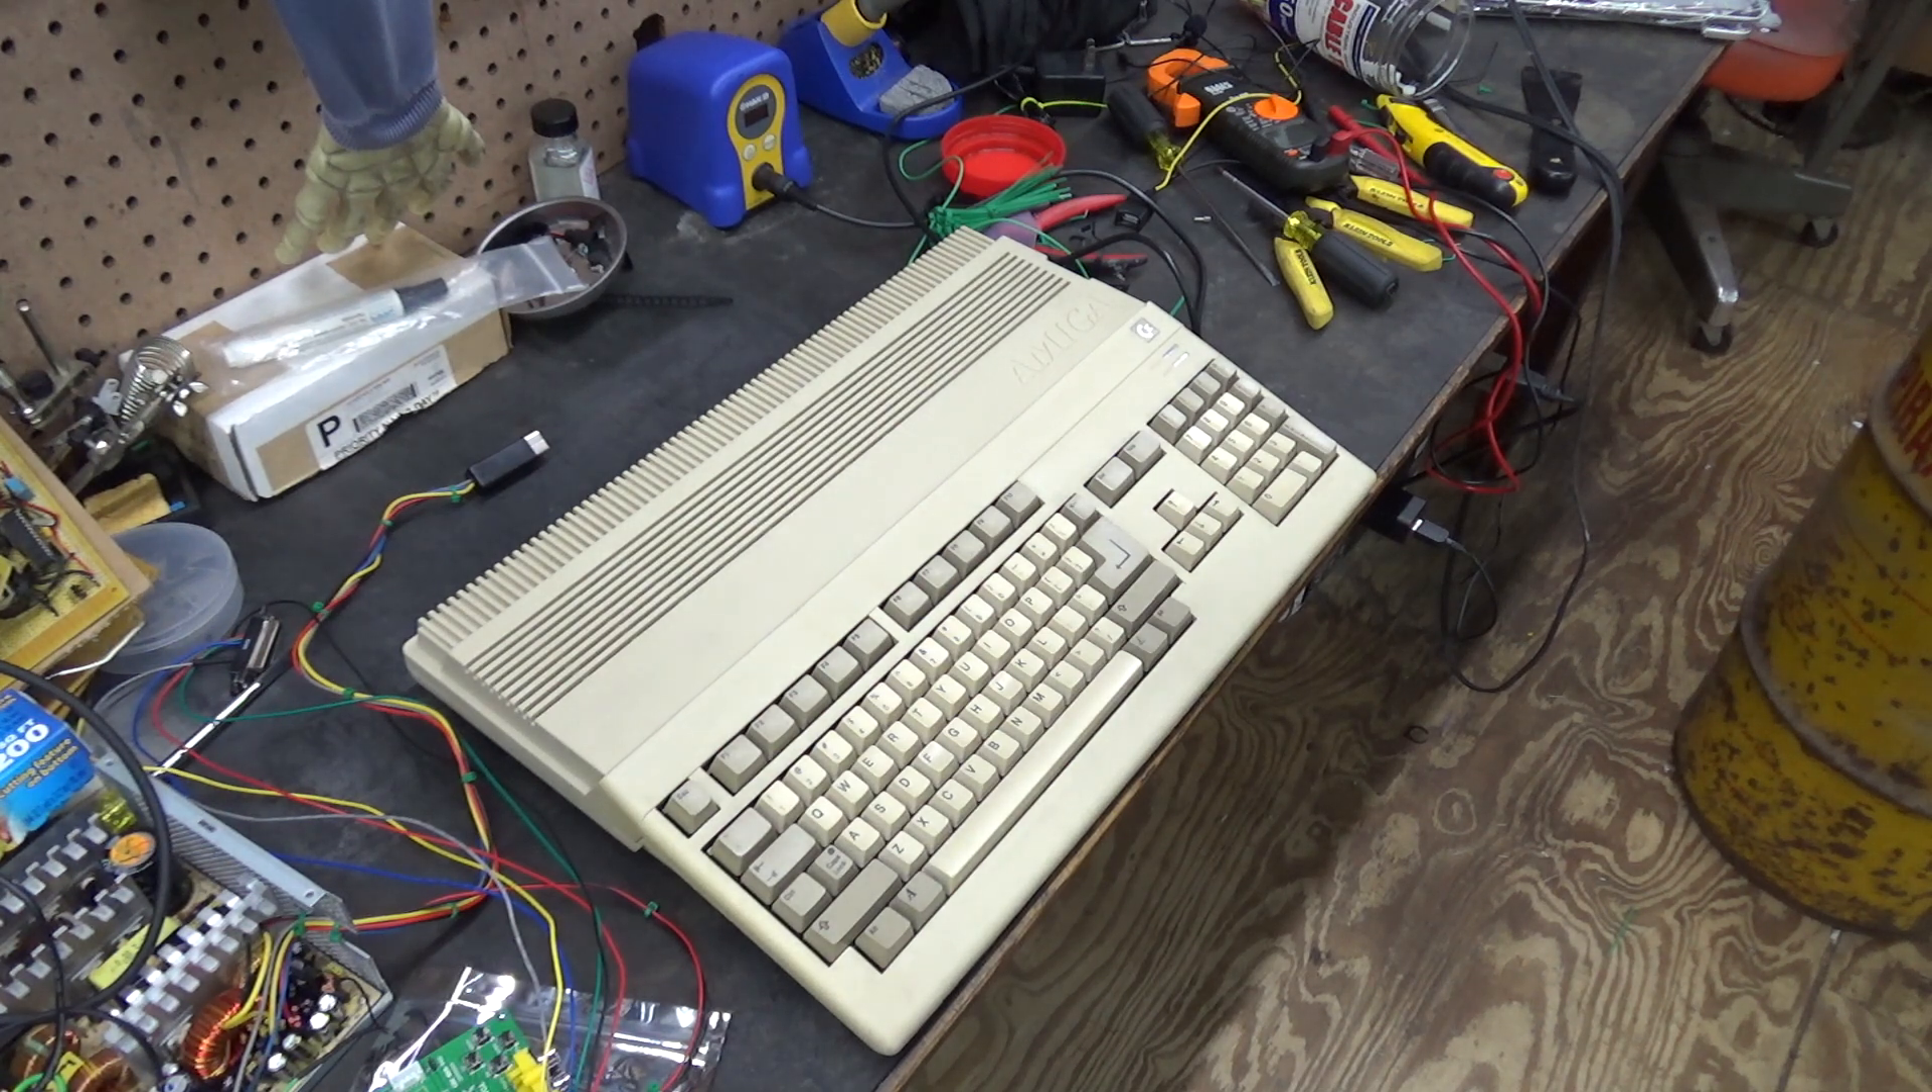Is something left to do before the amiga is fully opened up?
Yes.